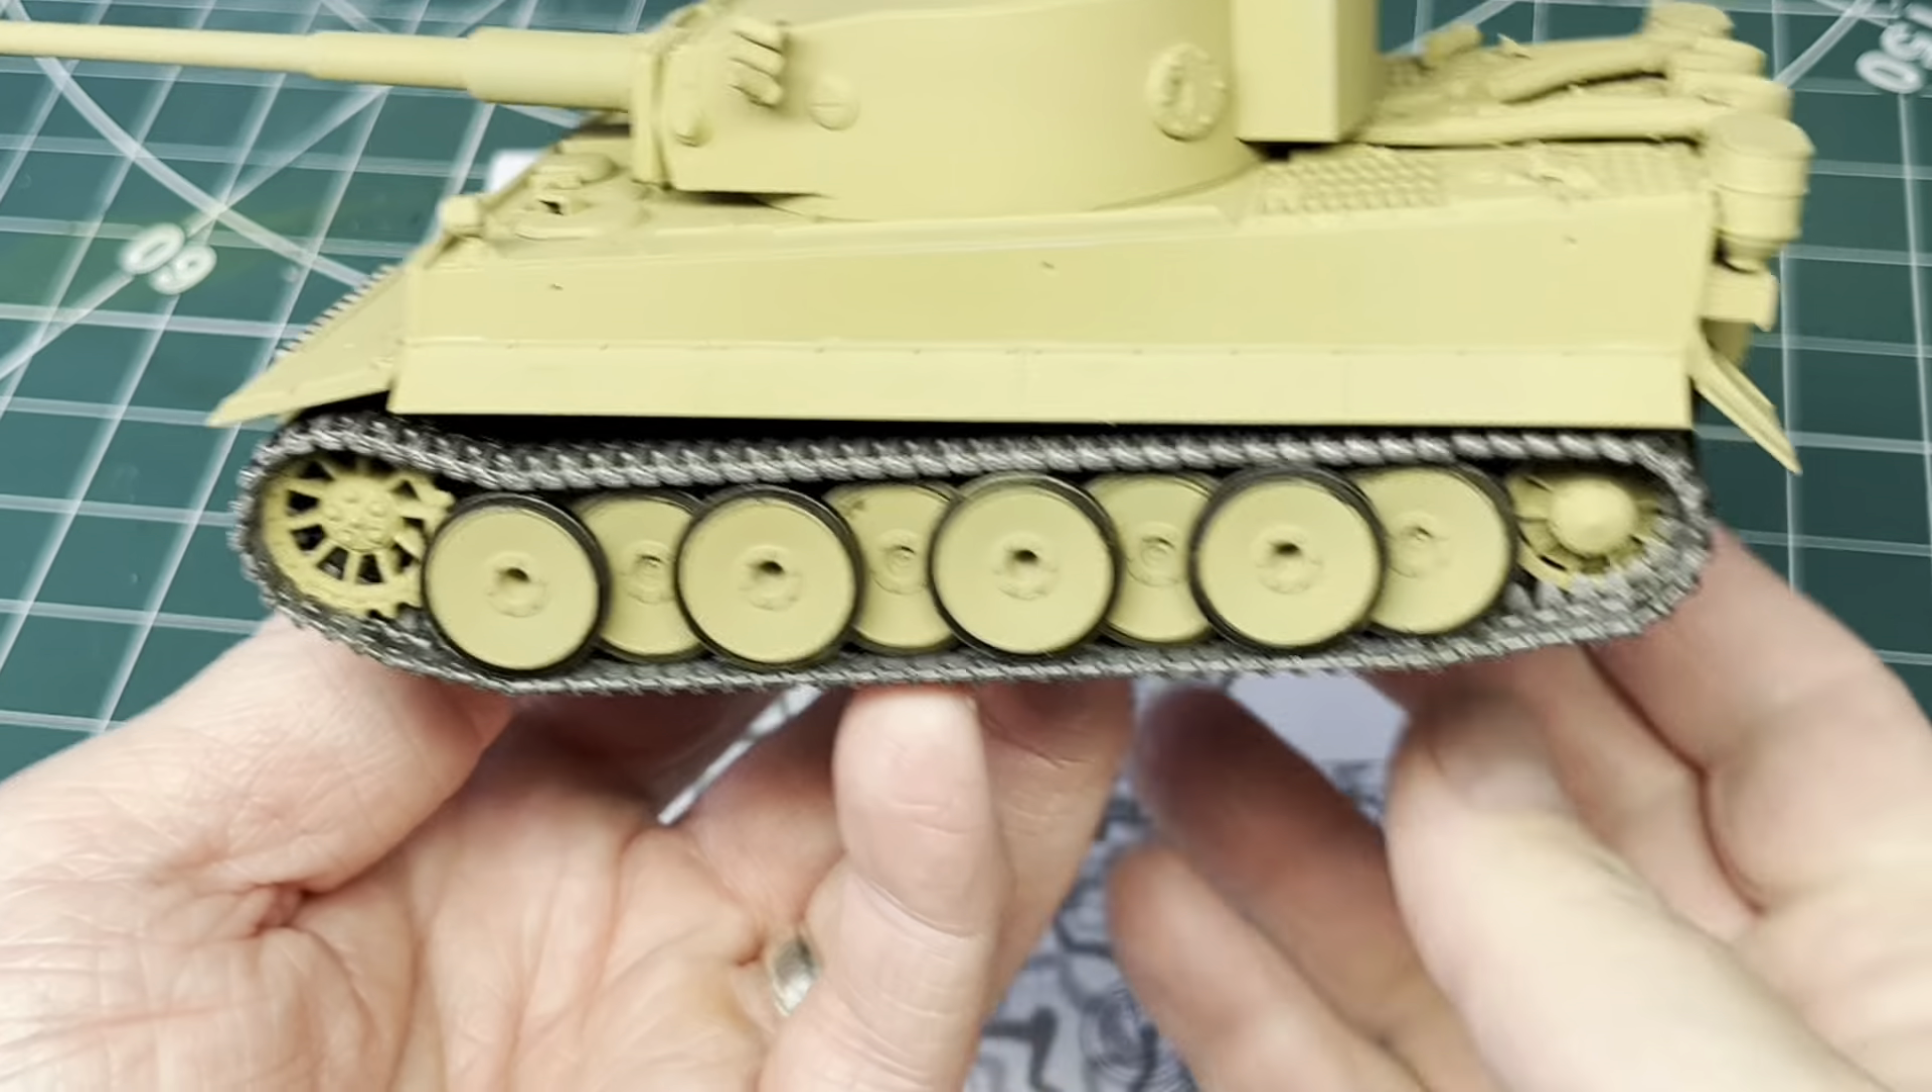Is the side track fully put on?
Yes.